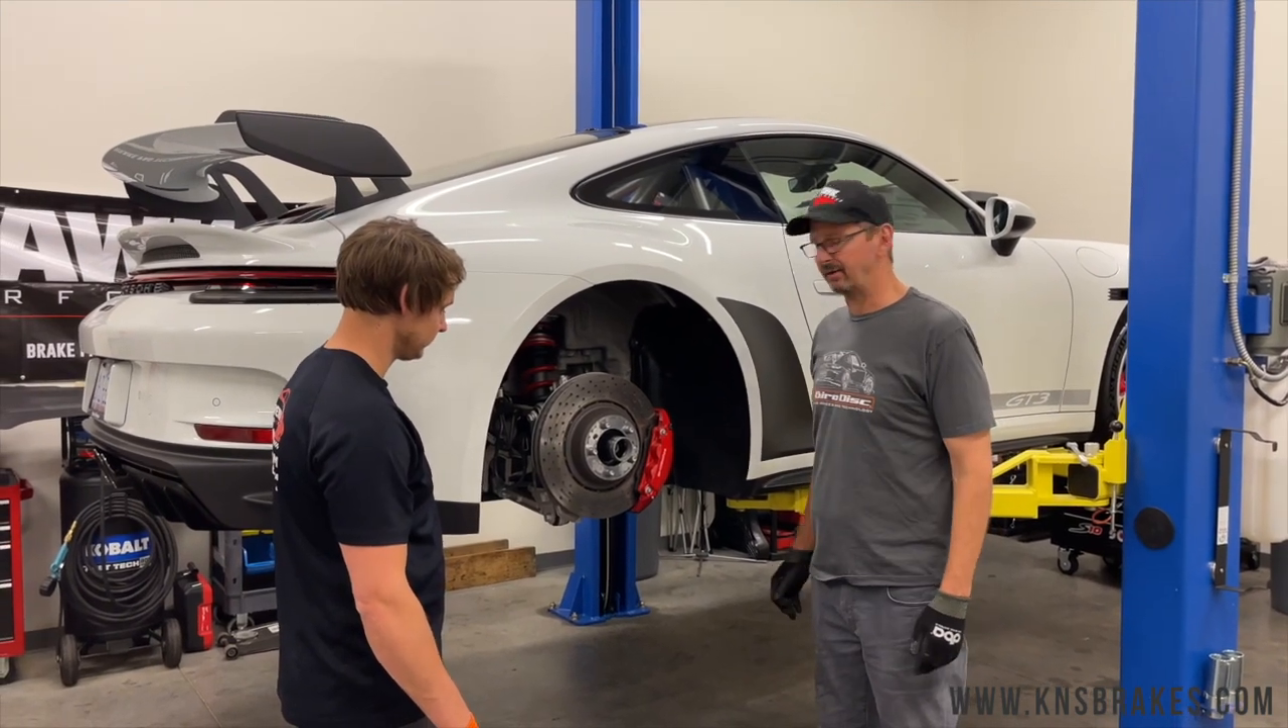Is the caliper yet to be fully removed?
Yes.